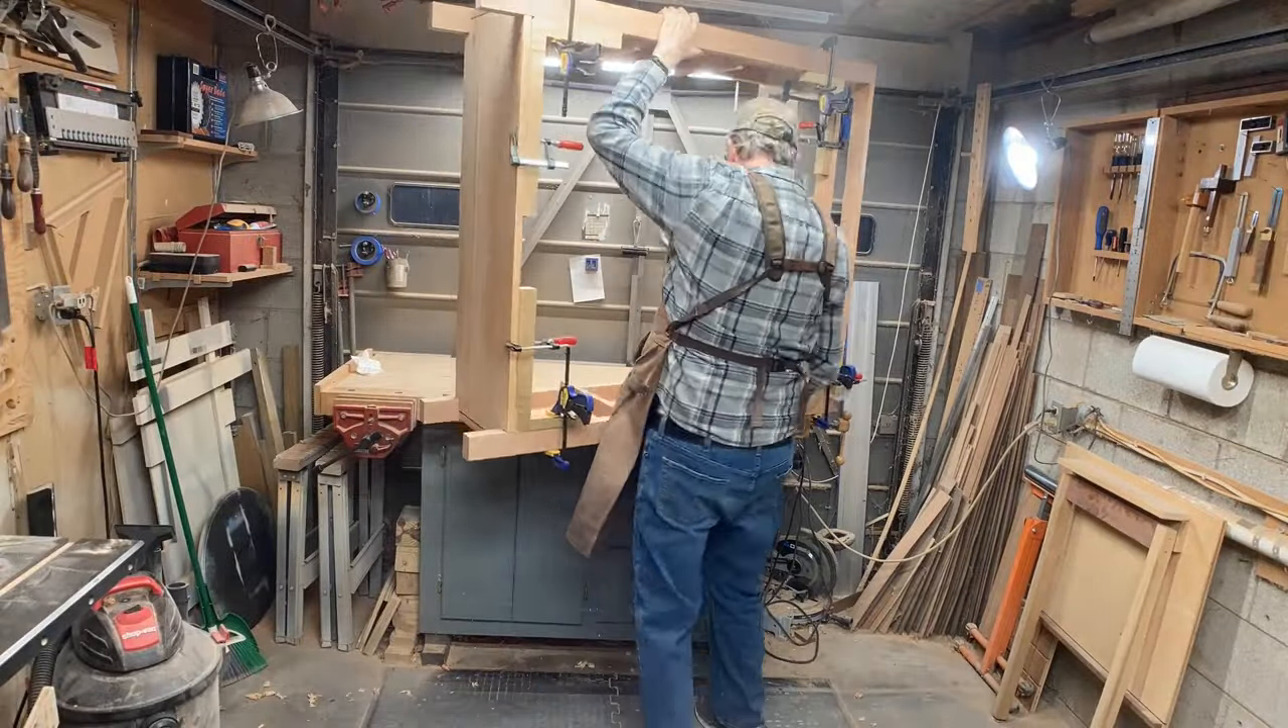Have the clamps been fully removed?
No.